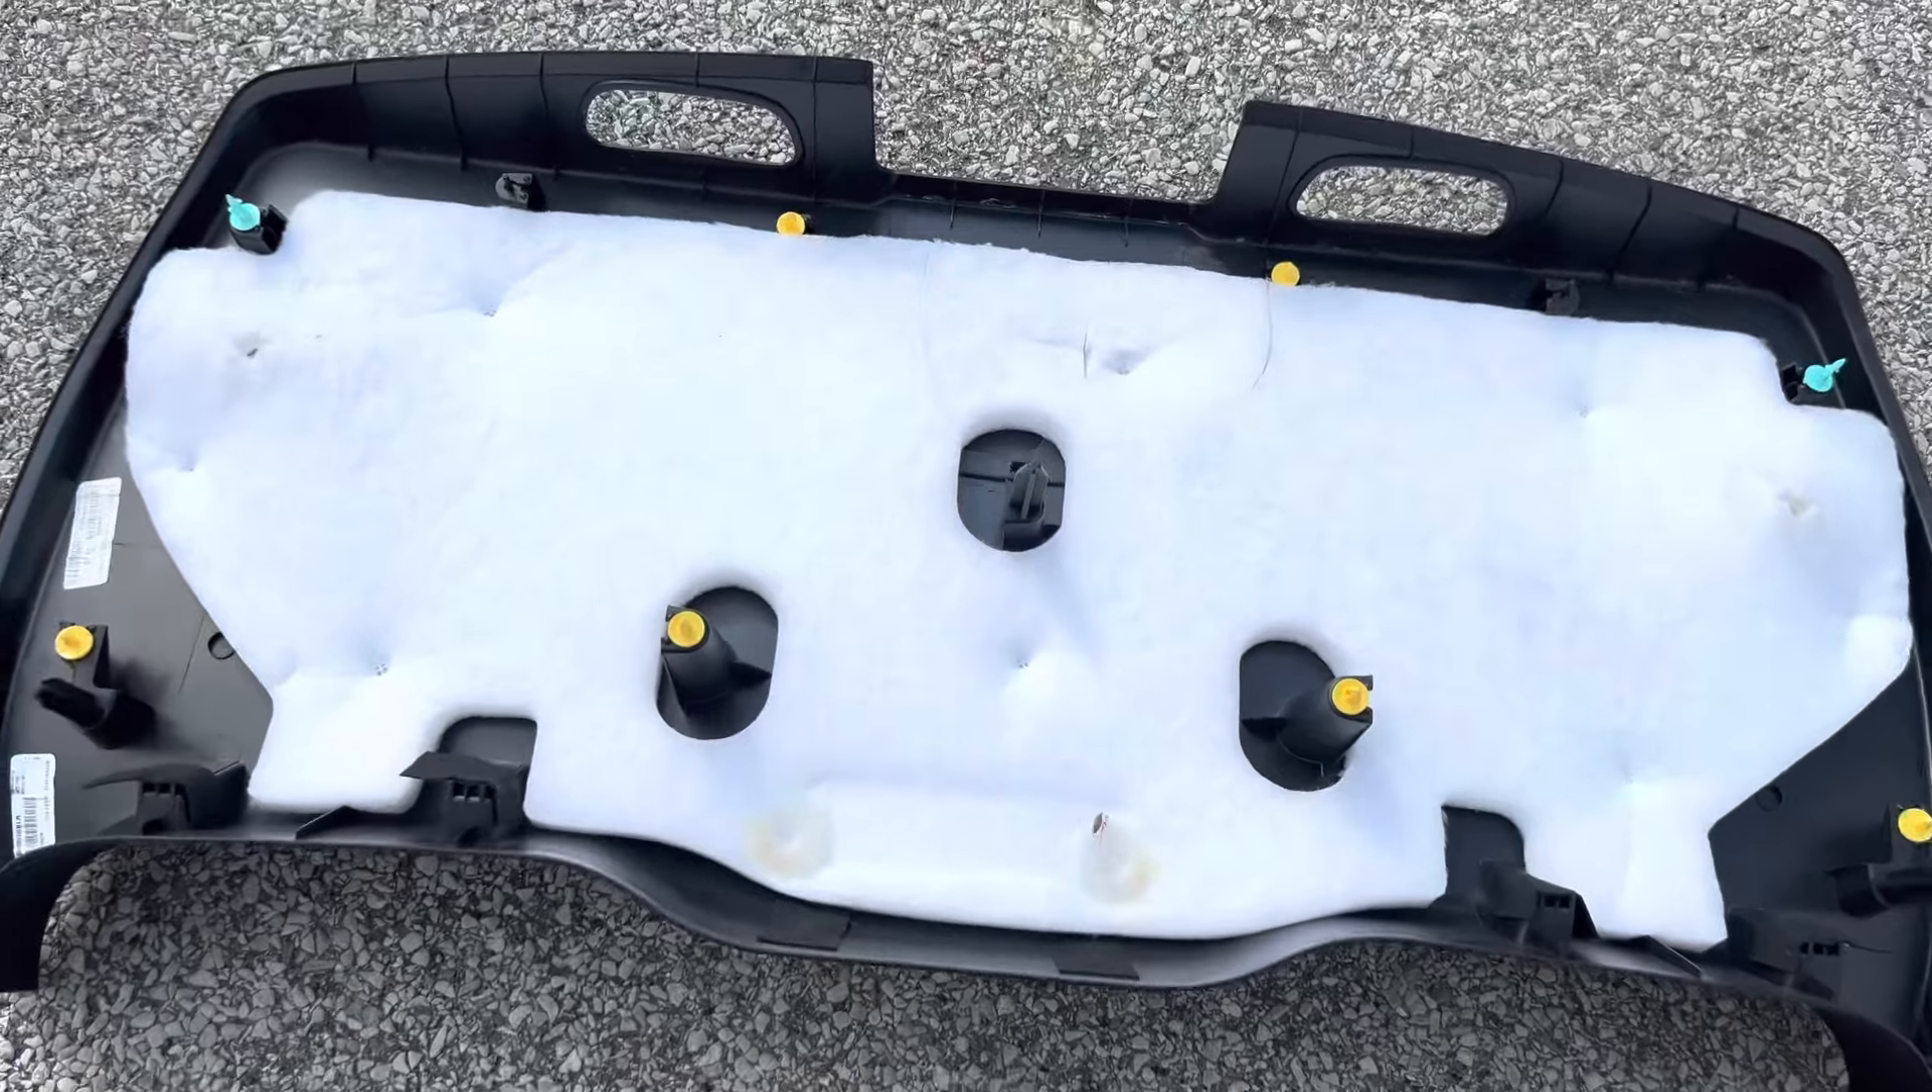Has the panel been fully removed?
Yes.